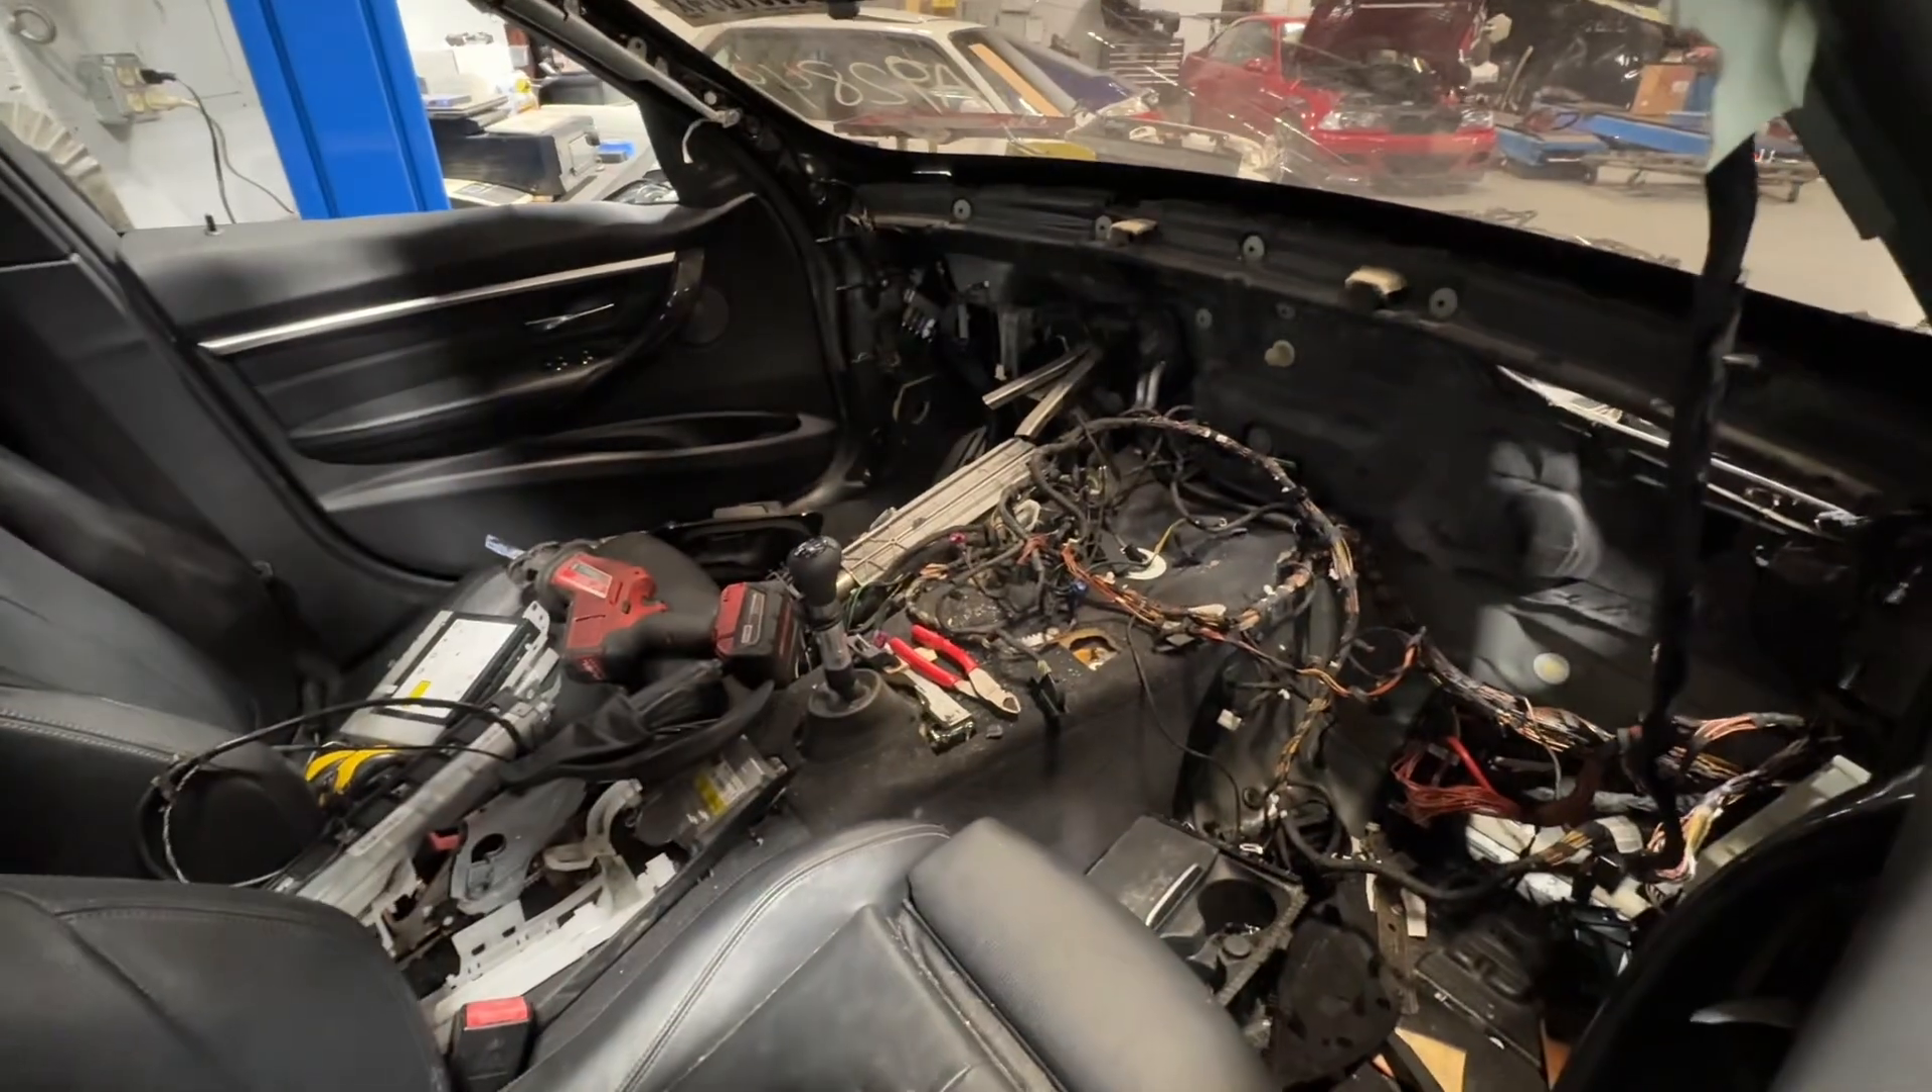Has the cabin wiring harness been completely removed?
No.